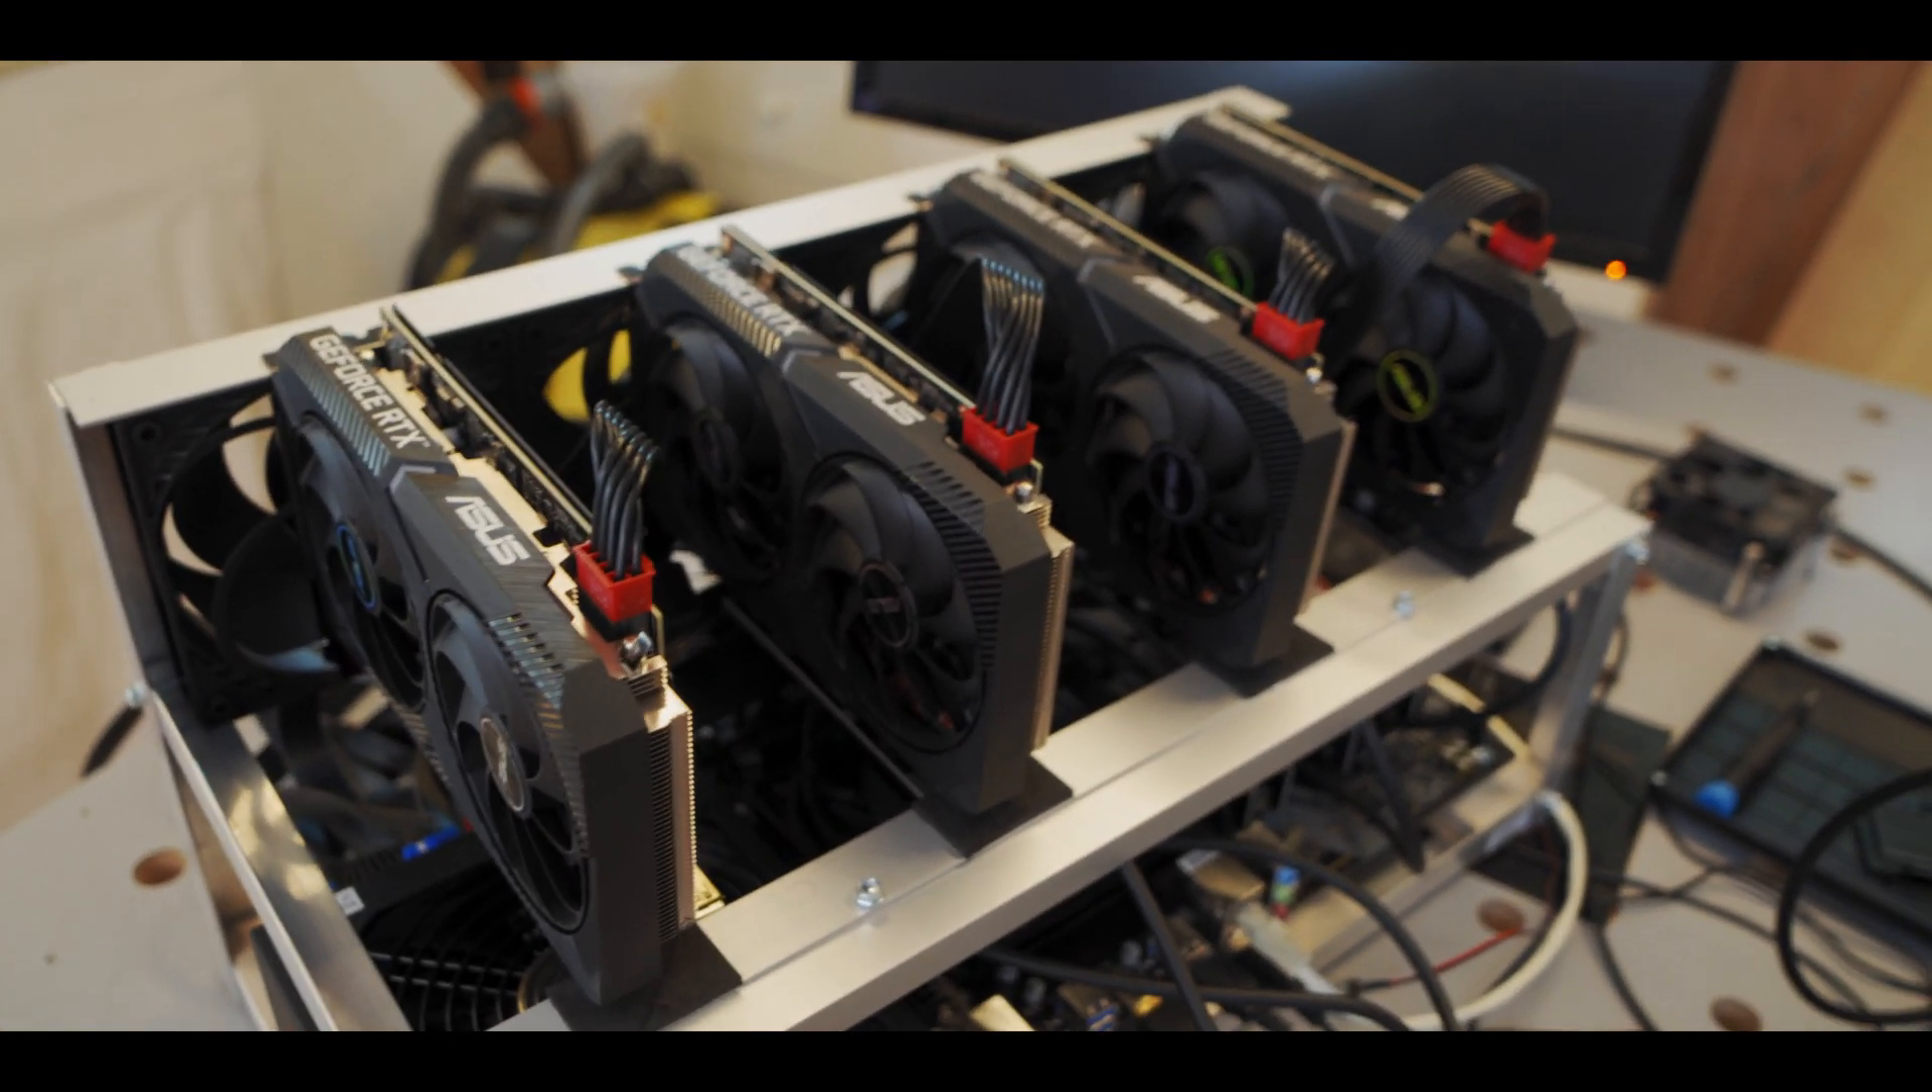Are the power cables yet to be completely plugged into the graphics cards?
No.